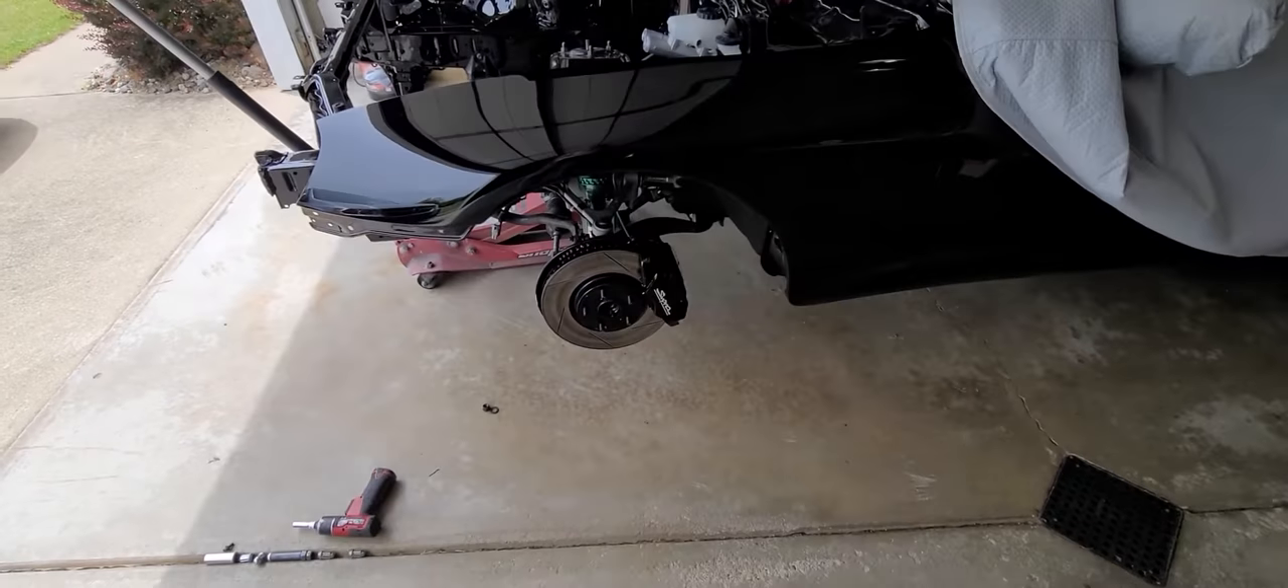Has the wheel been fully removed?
Yes.